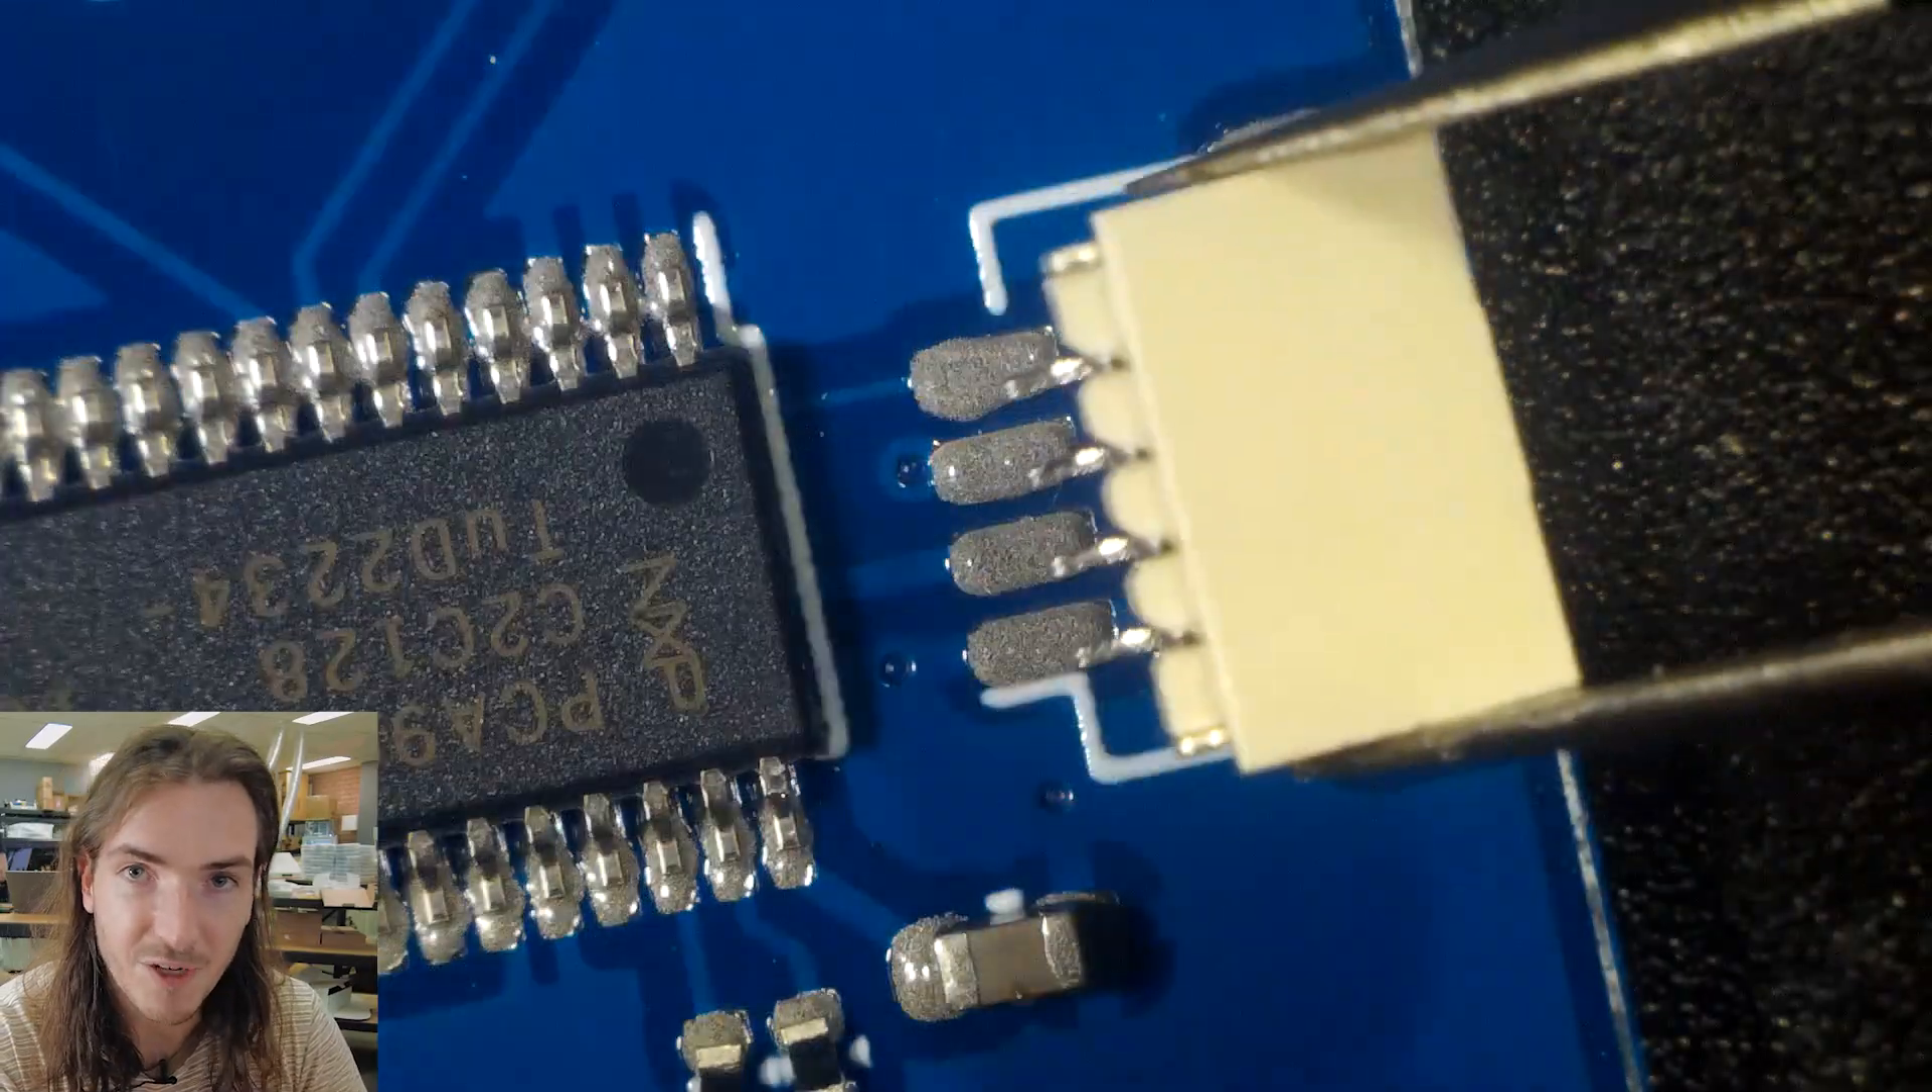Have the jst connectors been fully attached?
No.